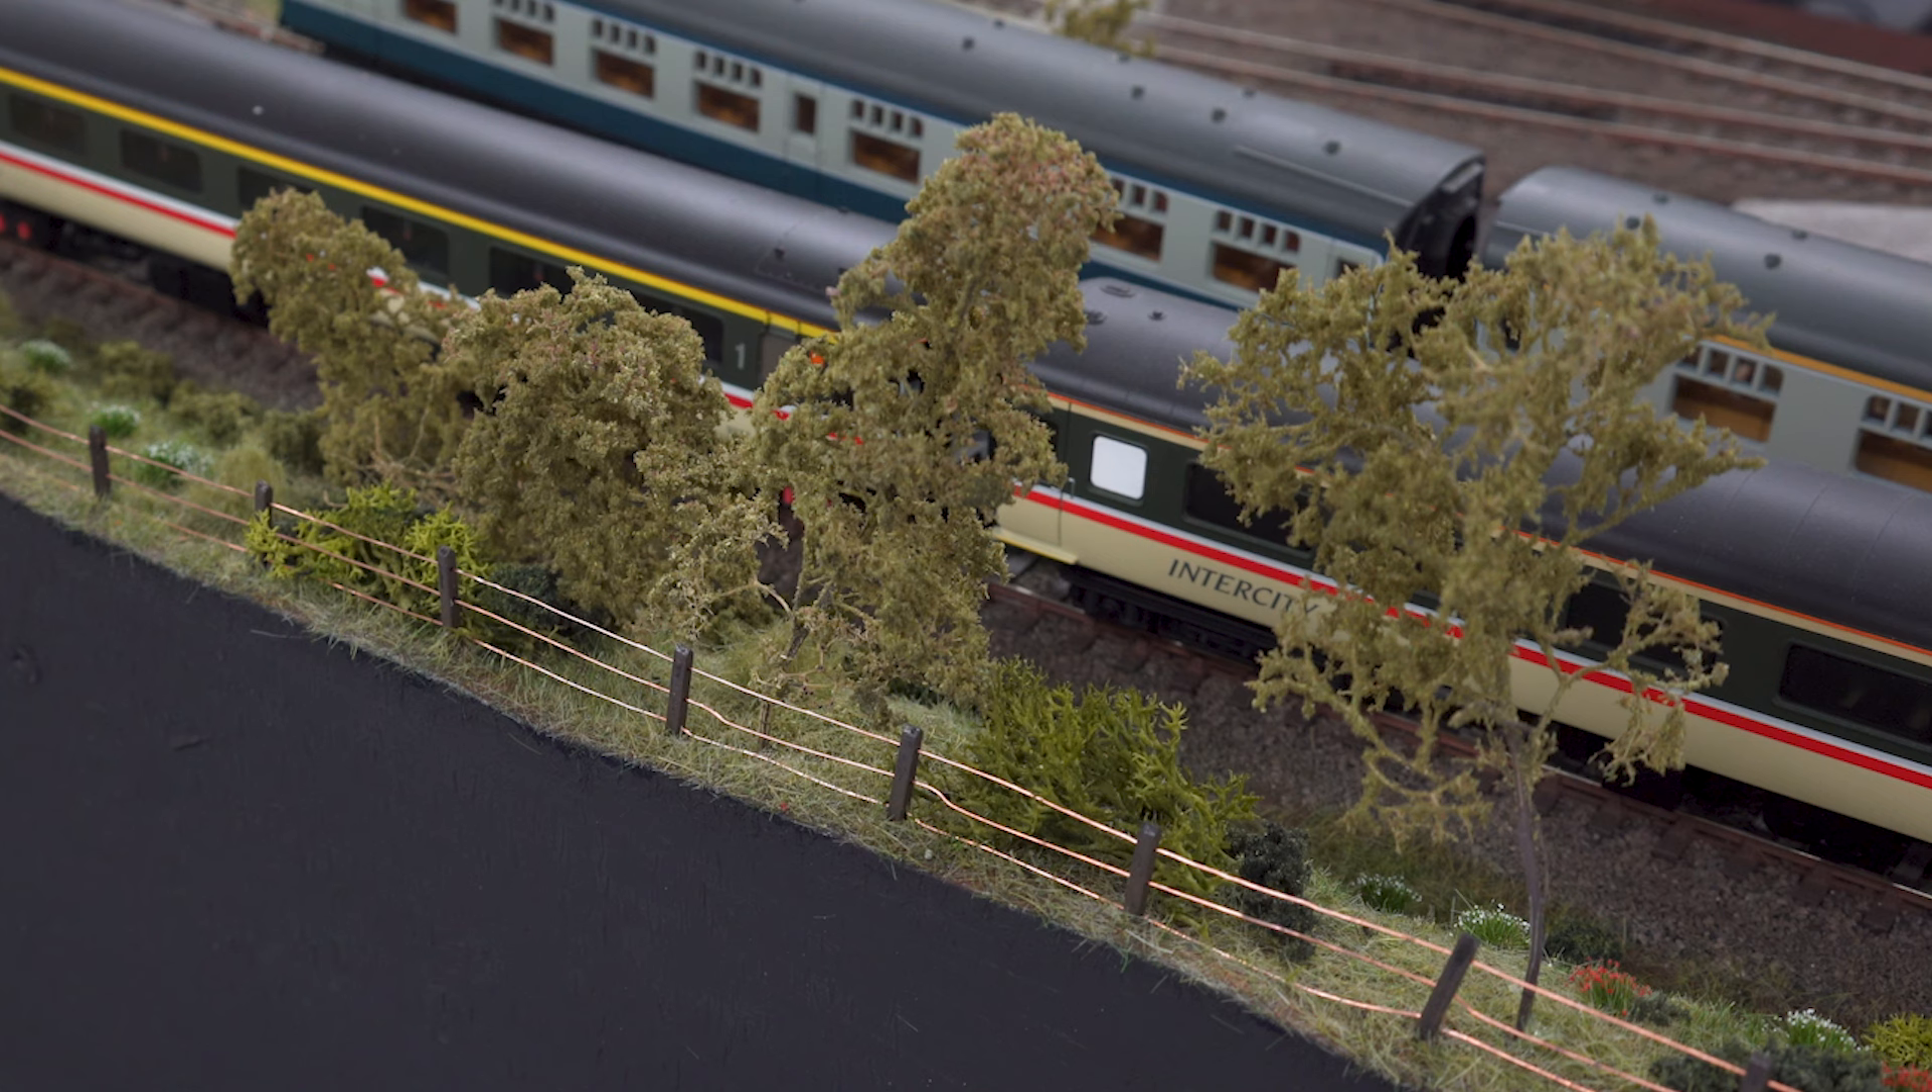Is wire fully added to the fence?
Yes.